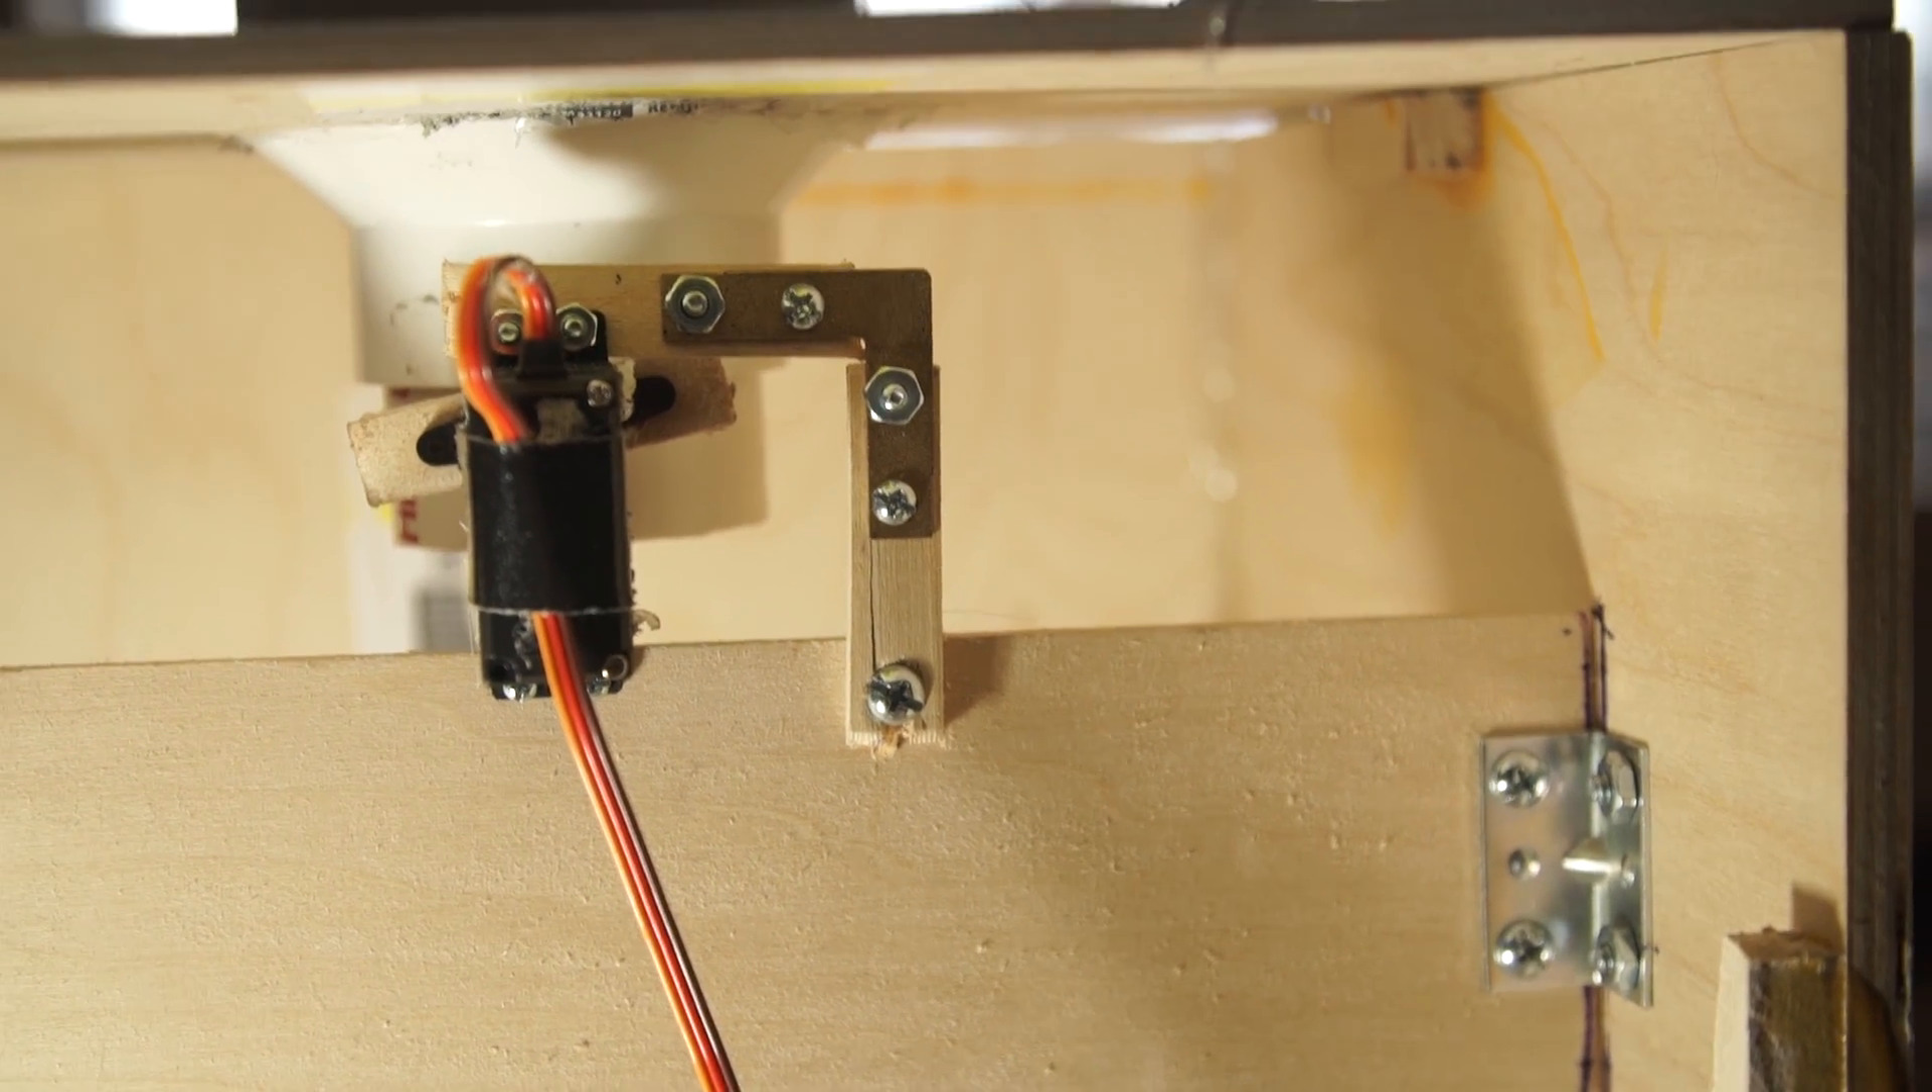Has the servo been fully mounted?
Yes.